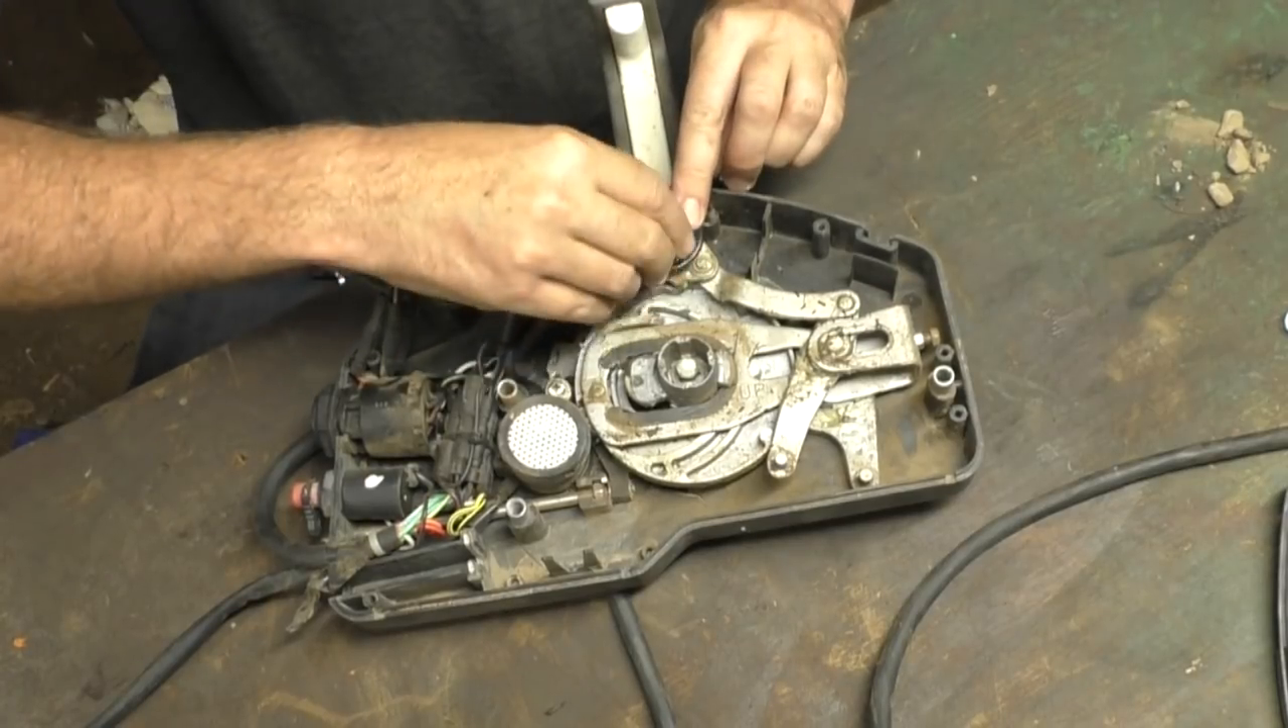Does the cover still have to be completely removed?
No.